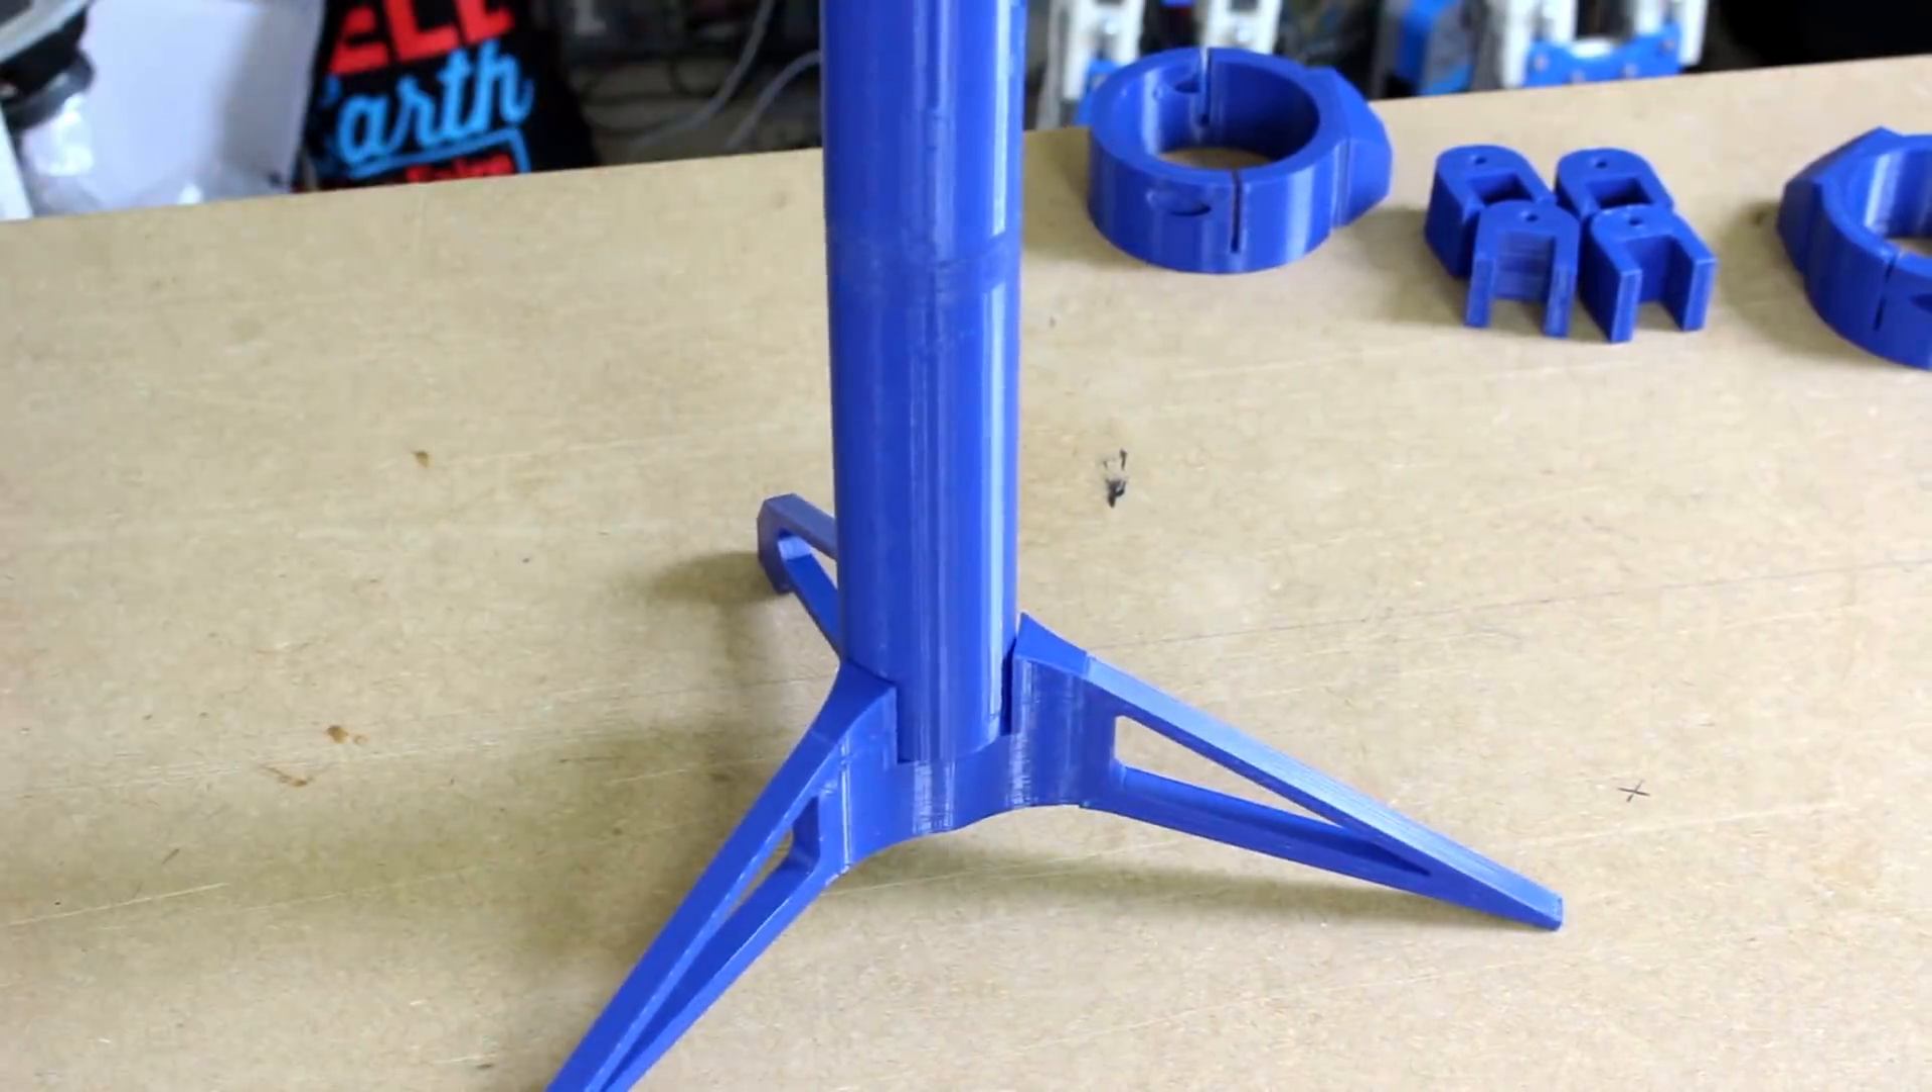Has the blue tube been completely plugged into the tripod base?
Yes.